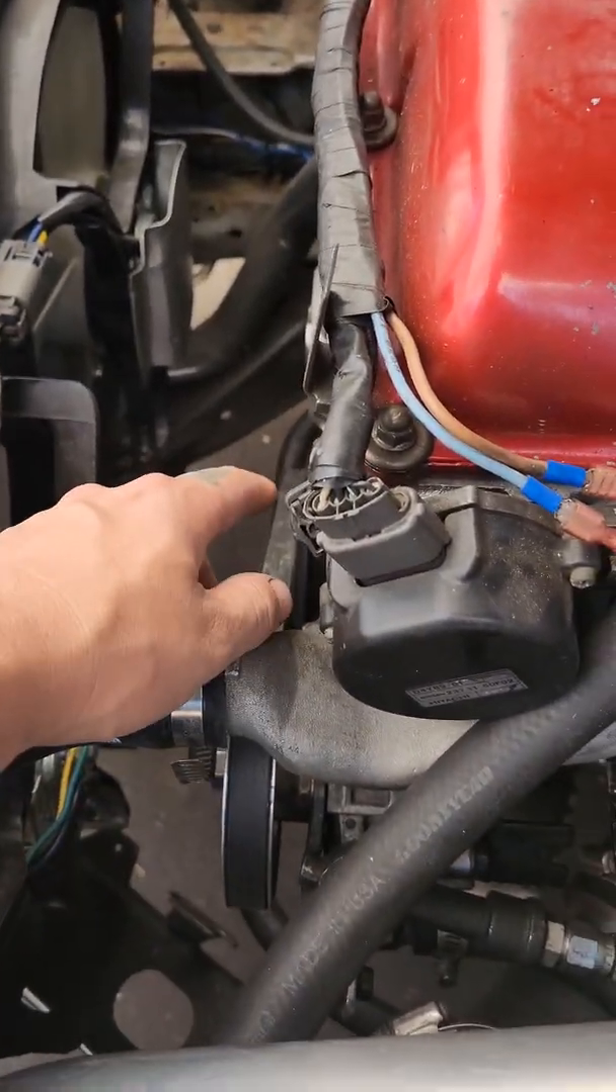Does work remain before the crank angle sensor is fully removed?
Yes.